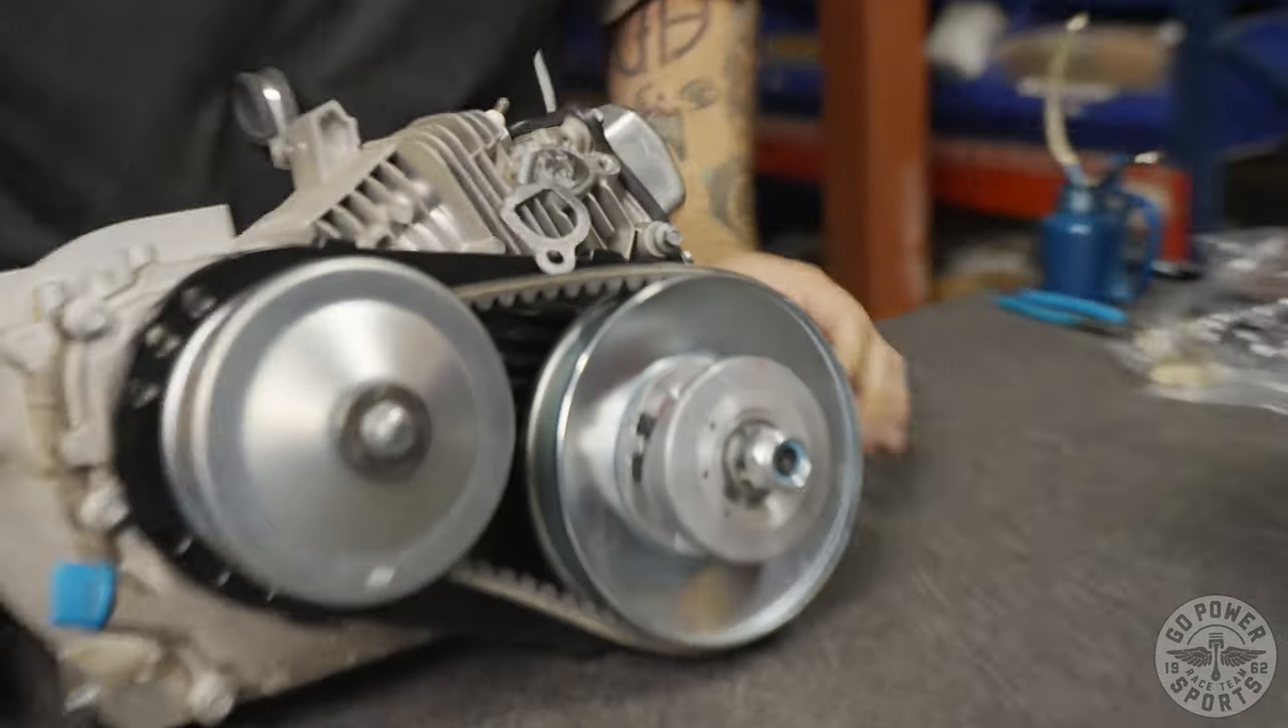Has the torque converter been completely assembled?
Yes.